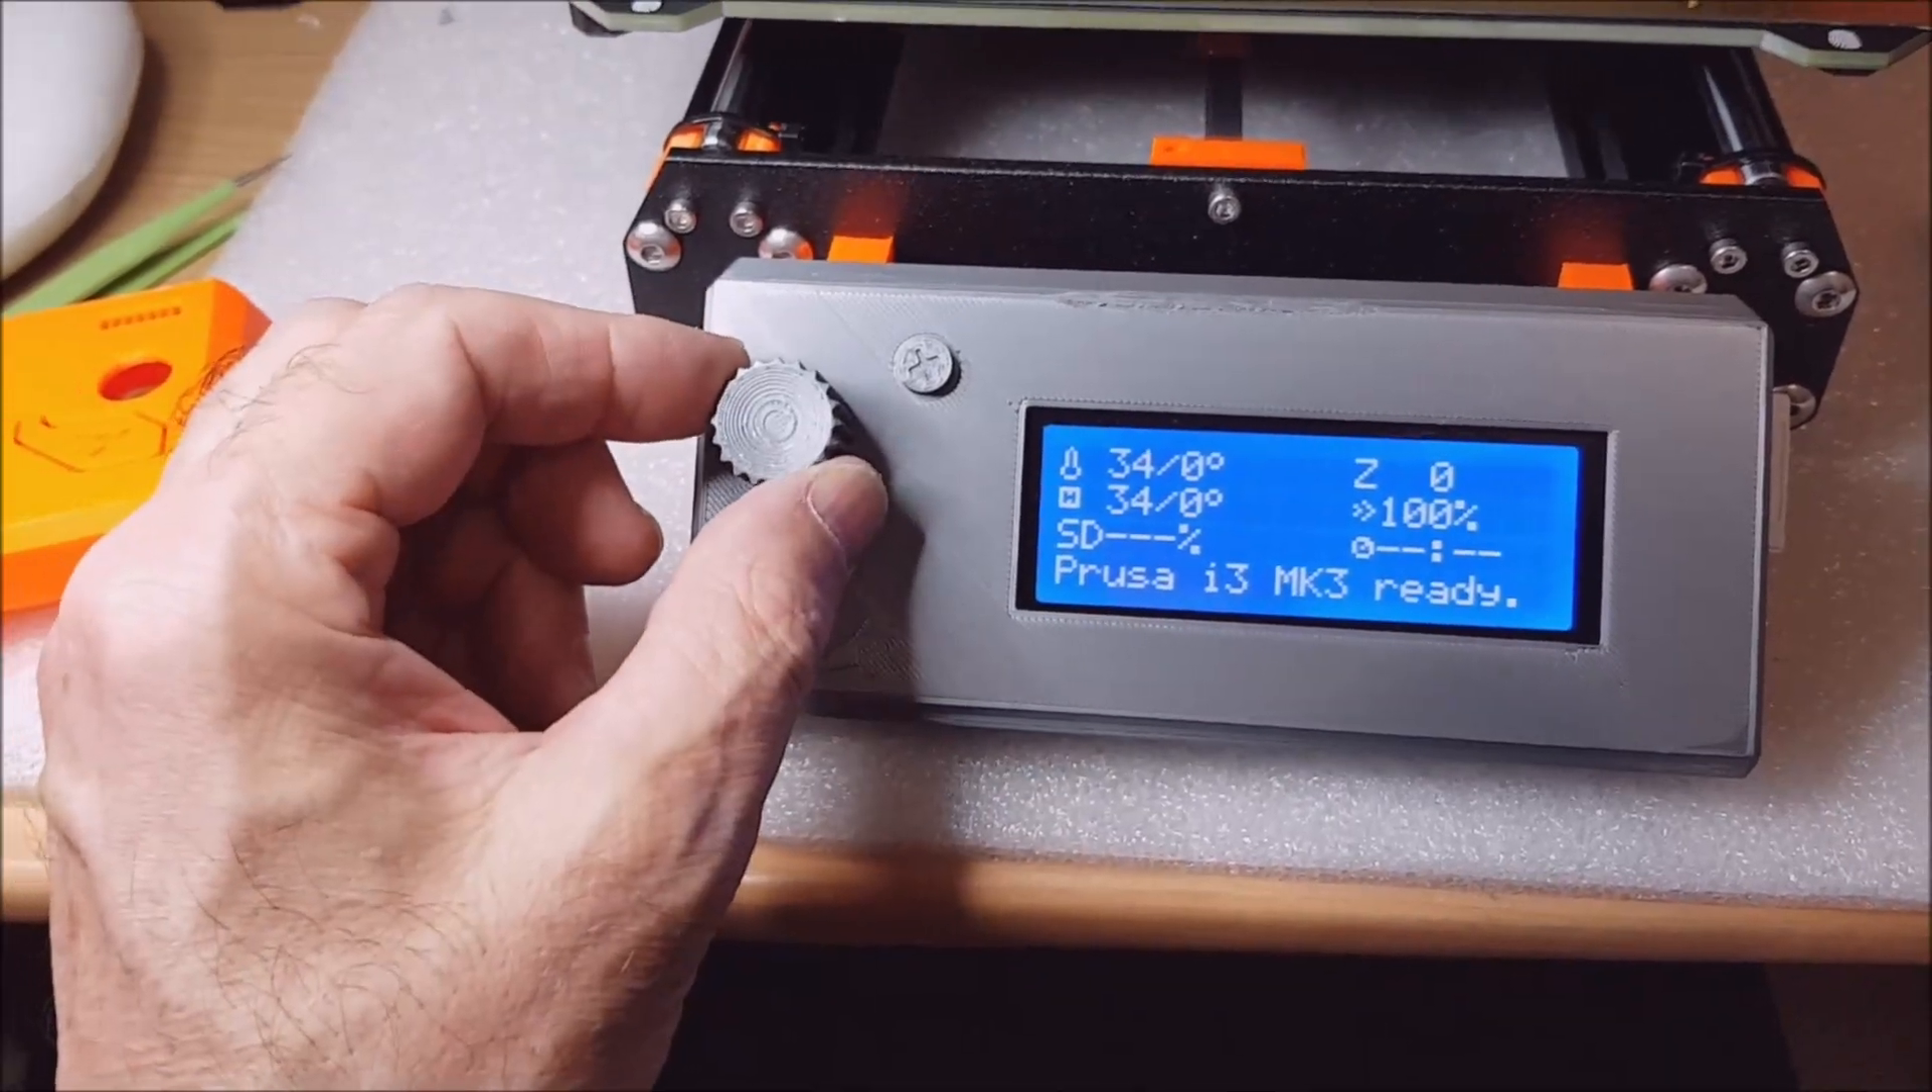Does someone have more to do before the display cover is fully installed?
No.